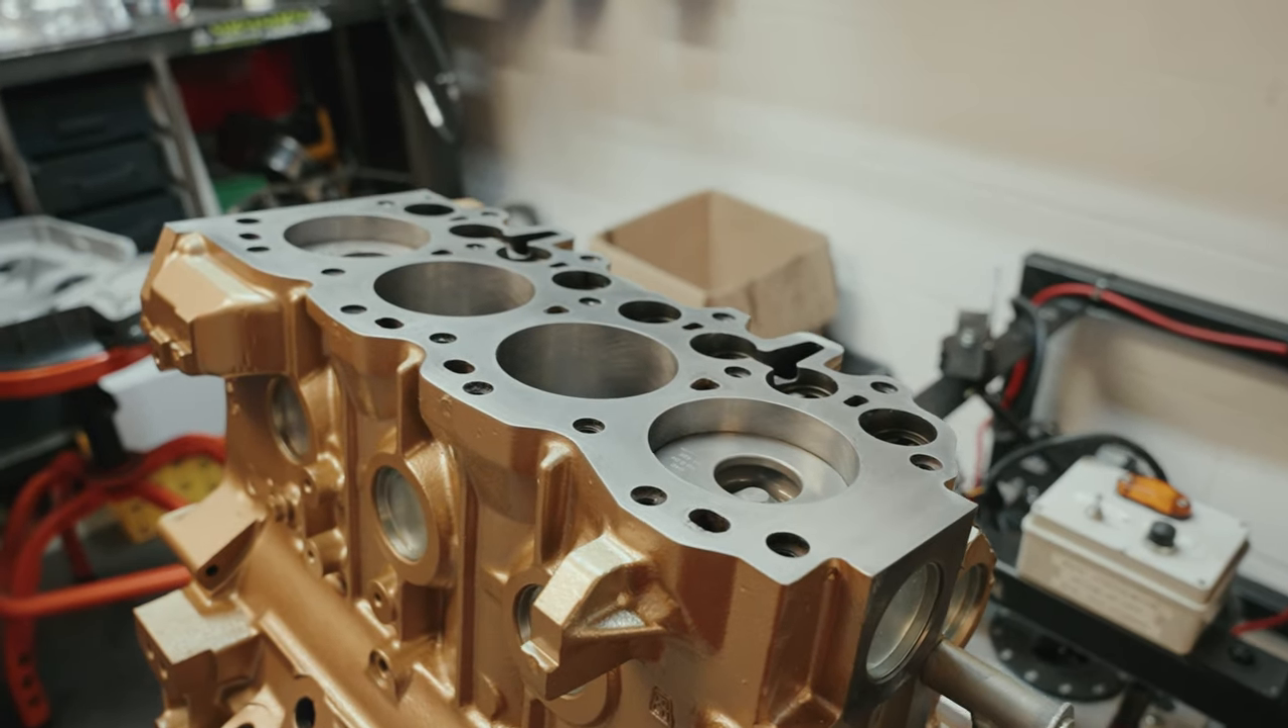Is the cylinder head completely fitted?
No.